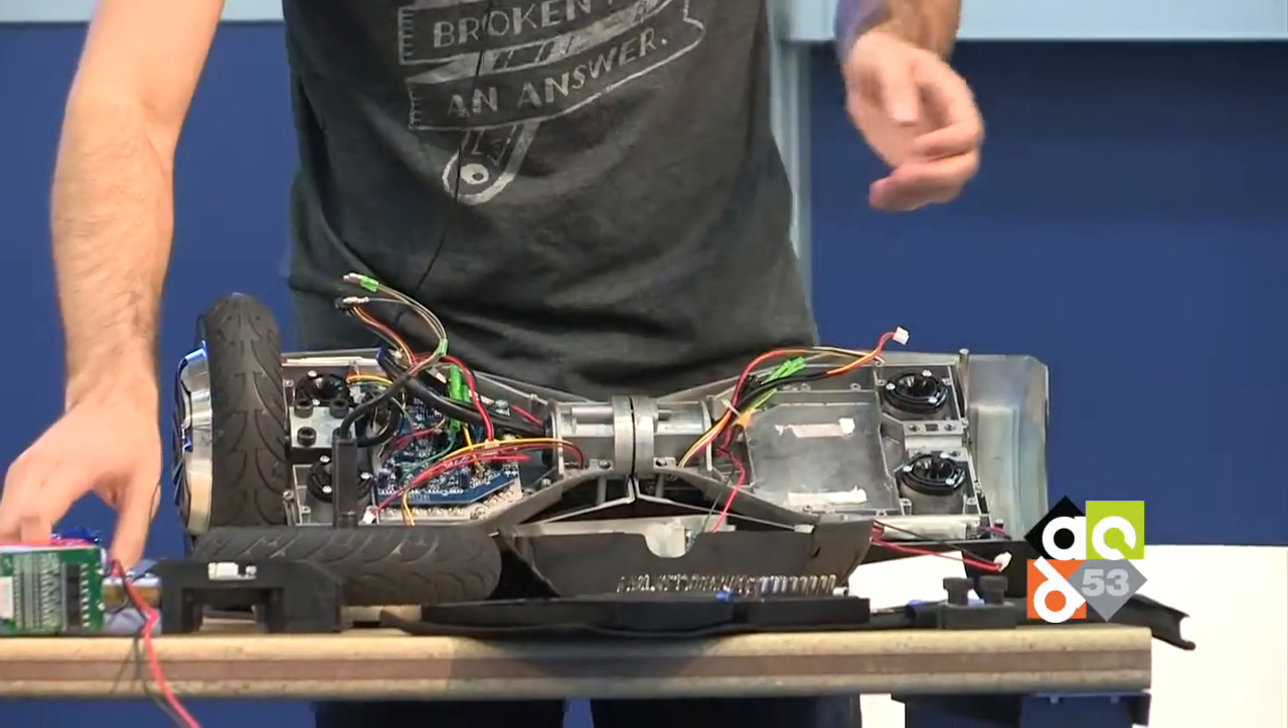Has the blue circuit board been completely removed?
No.